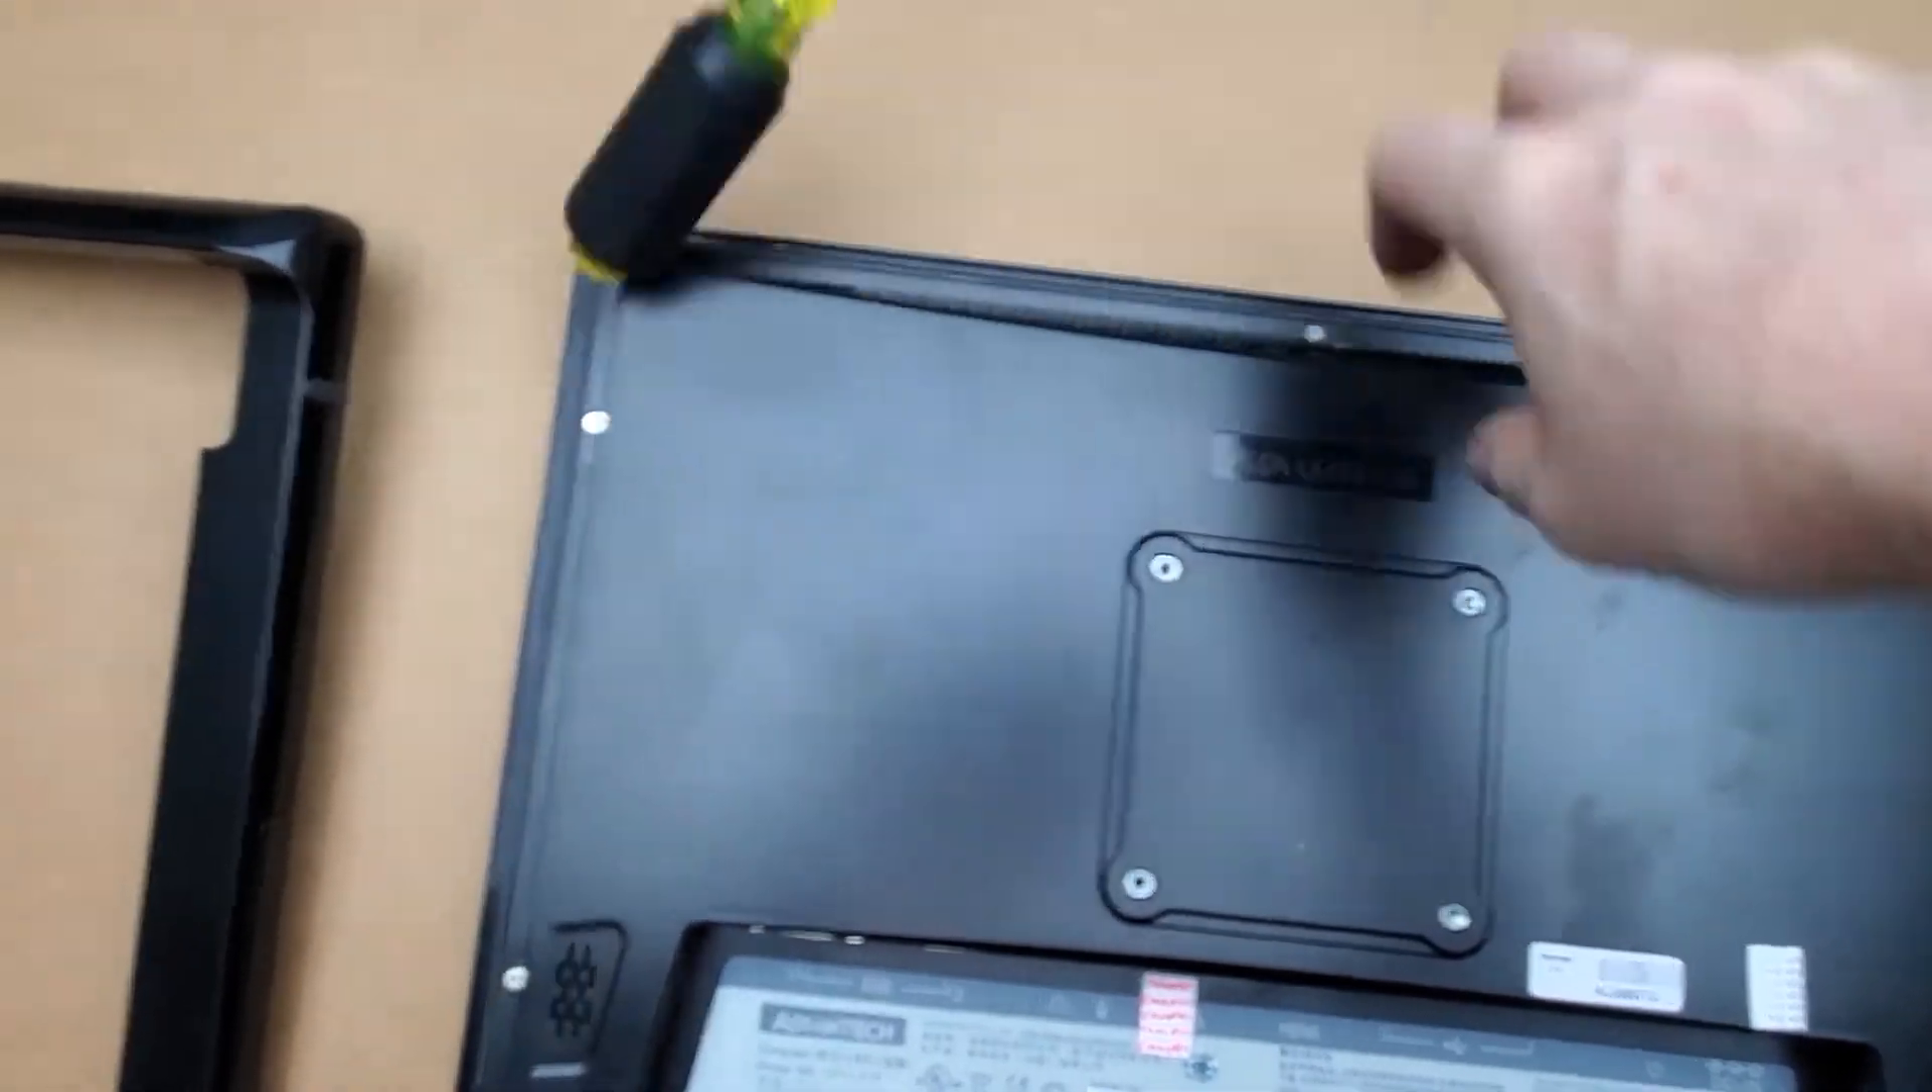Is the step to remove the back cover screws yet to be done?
Yes.